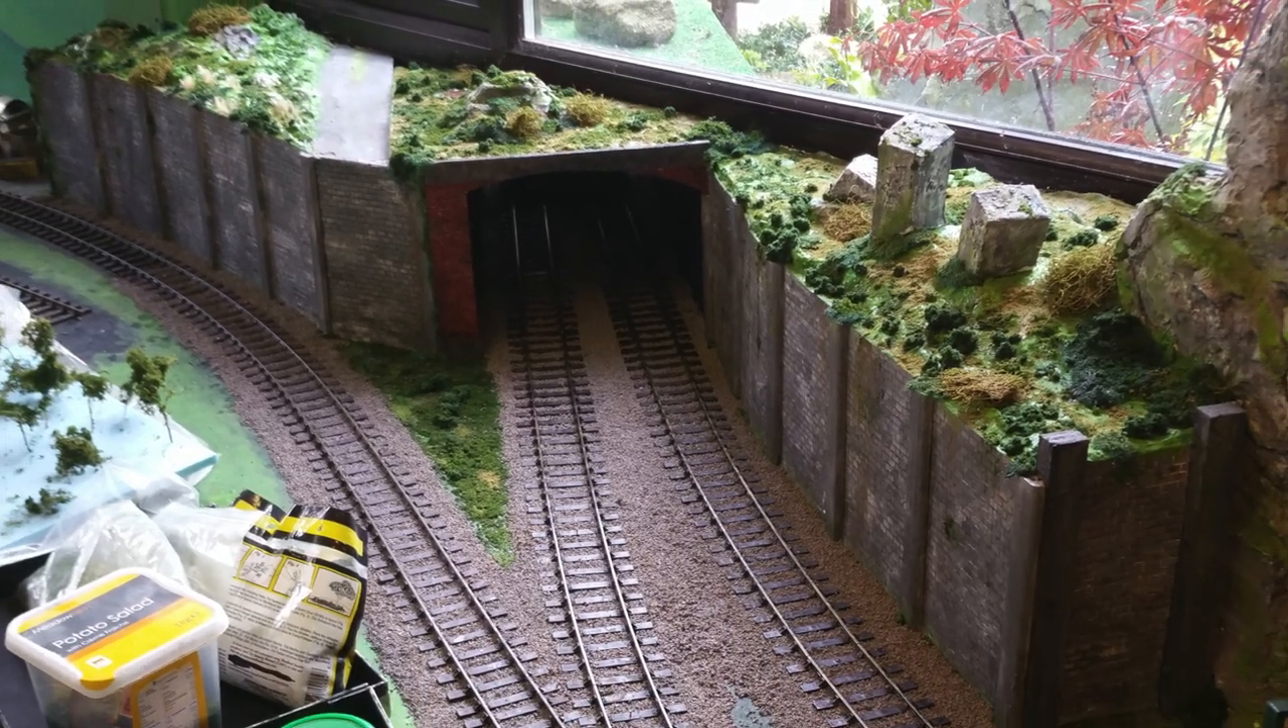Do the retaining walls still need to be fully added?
No.